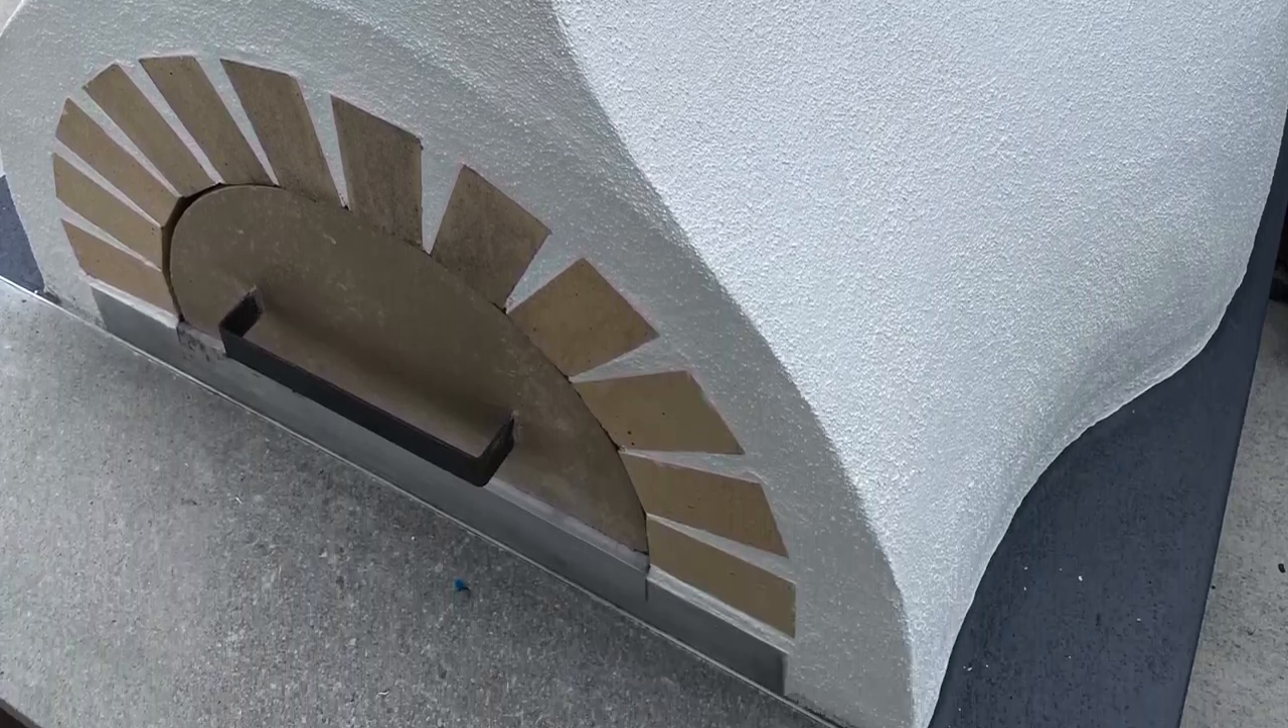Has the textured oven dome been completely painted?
Yes.